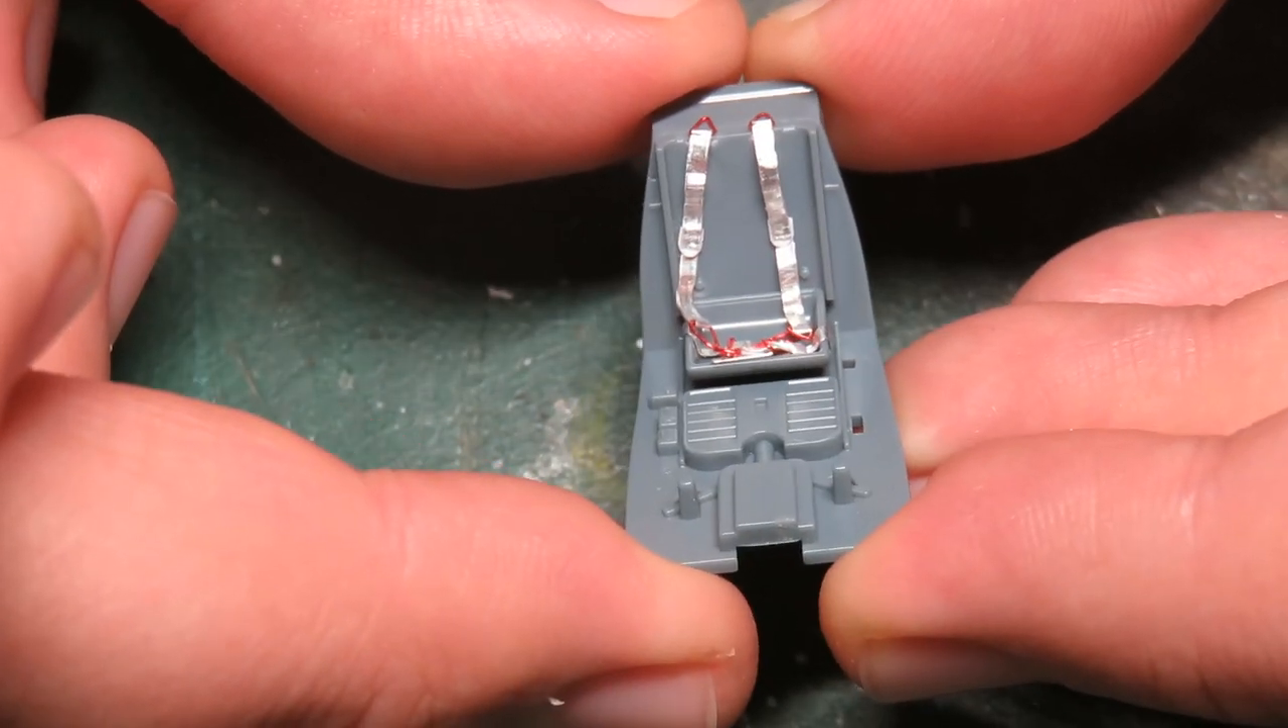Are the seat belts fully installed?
Yes.